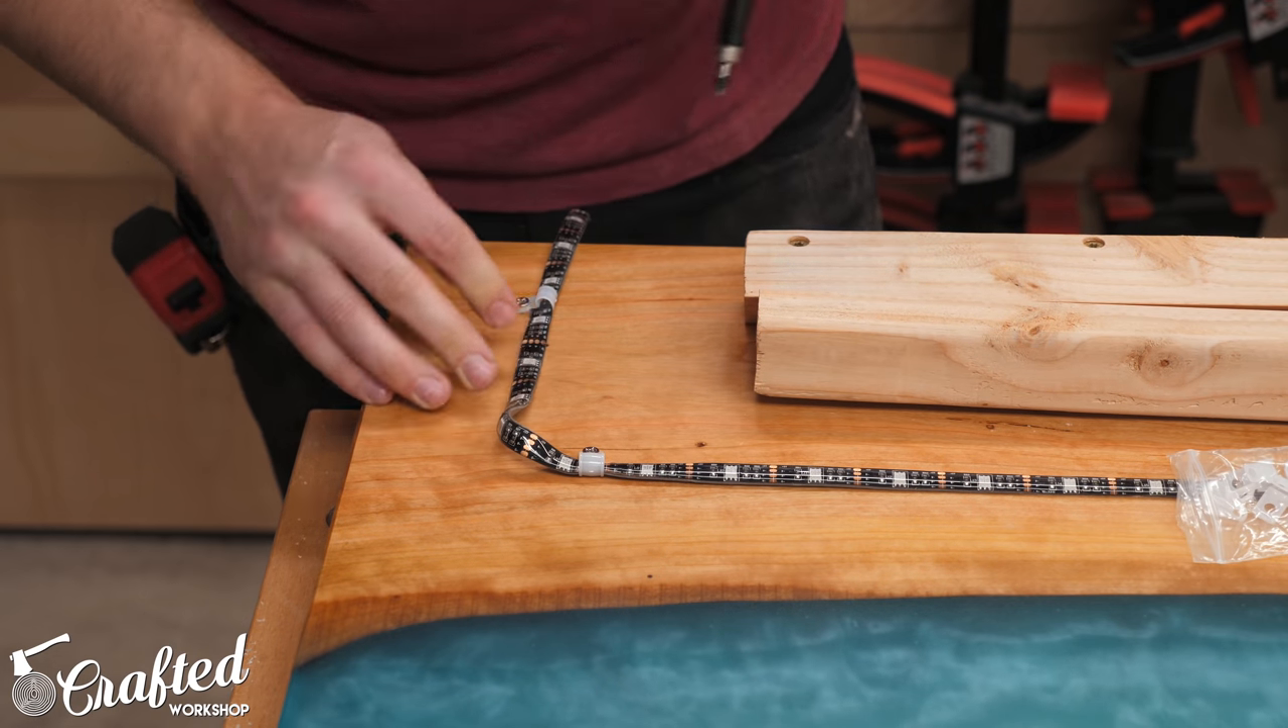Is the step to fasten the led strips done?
No.